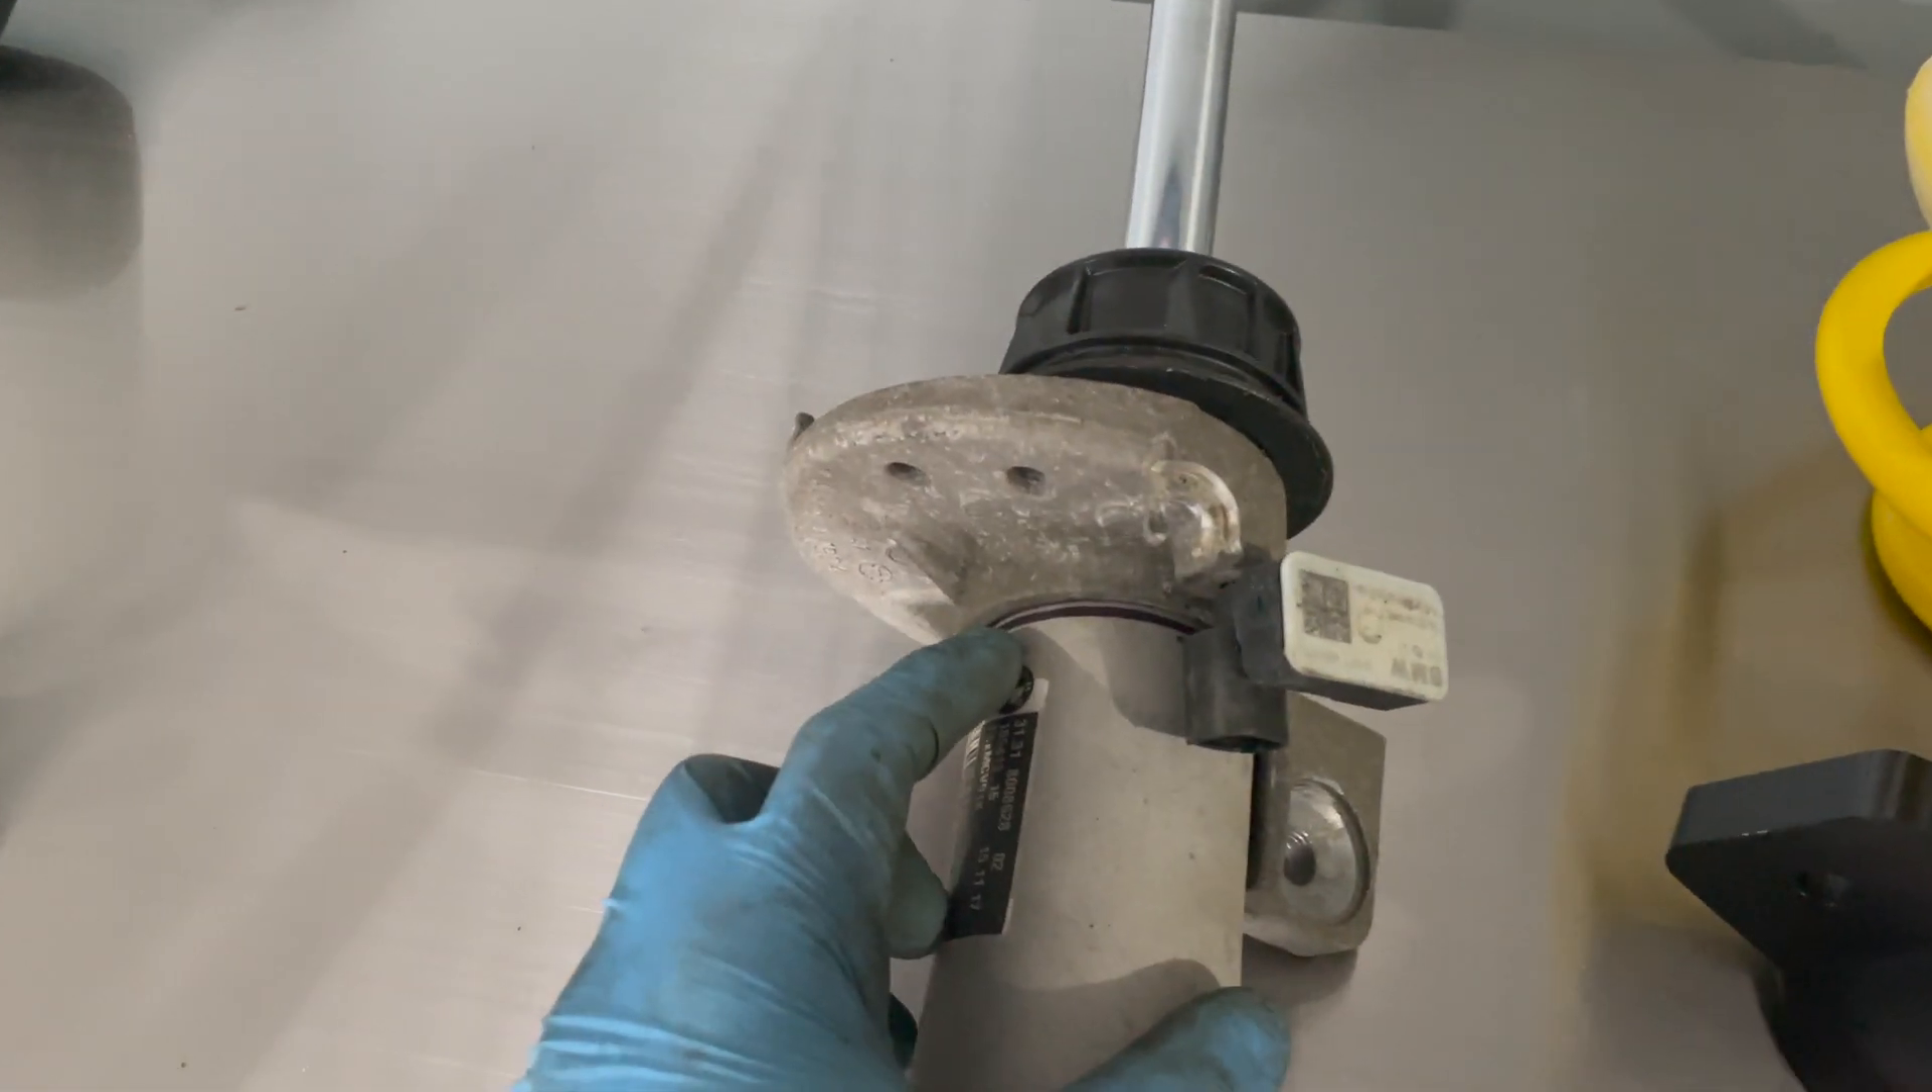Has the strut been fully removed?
Yes.